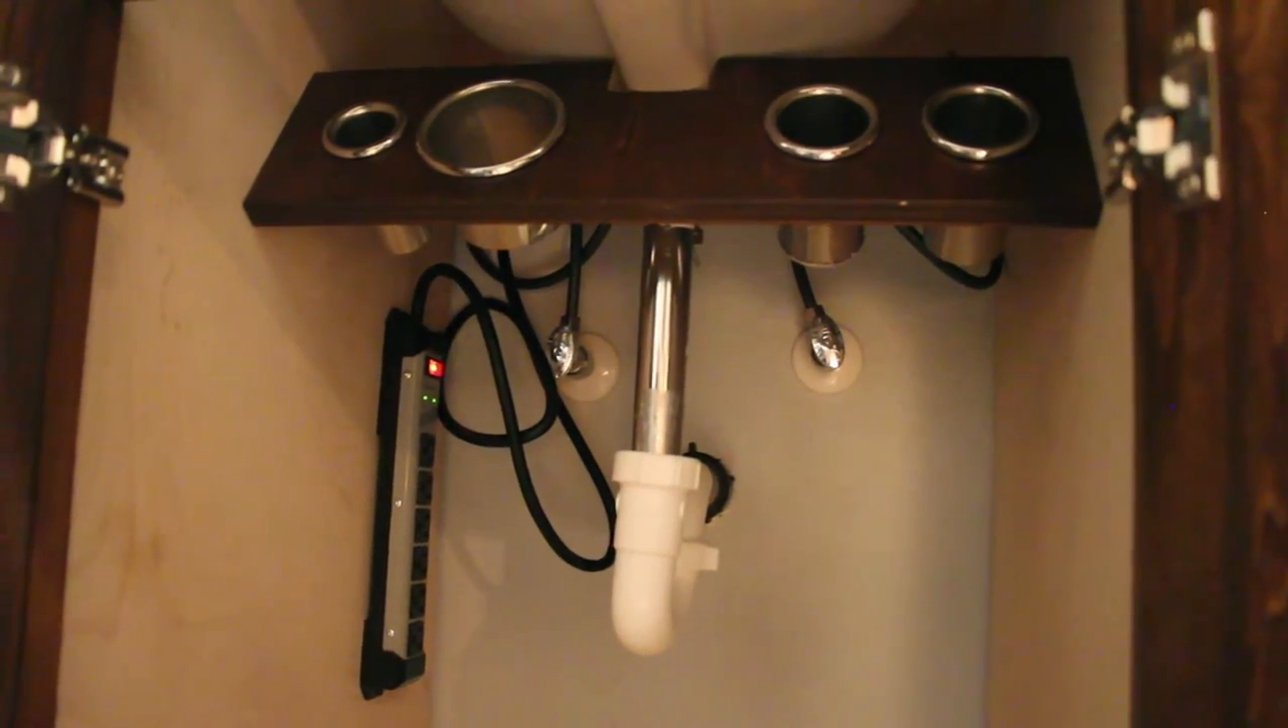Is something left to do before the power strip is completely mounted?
No.